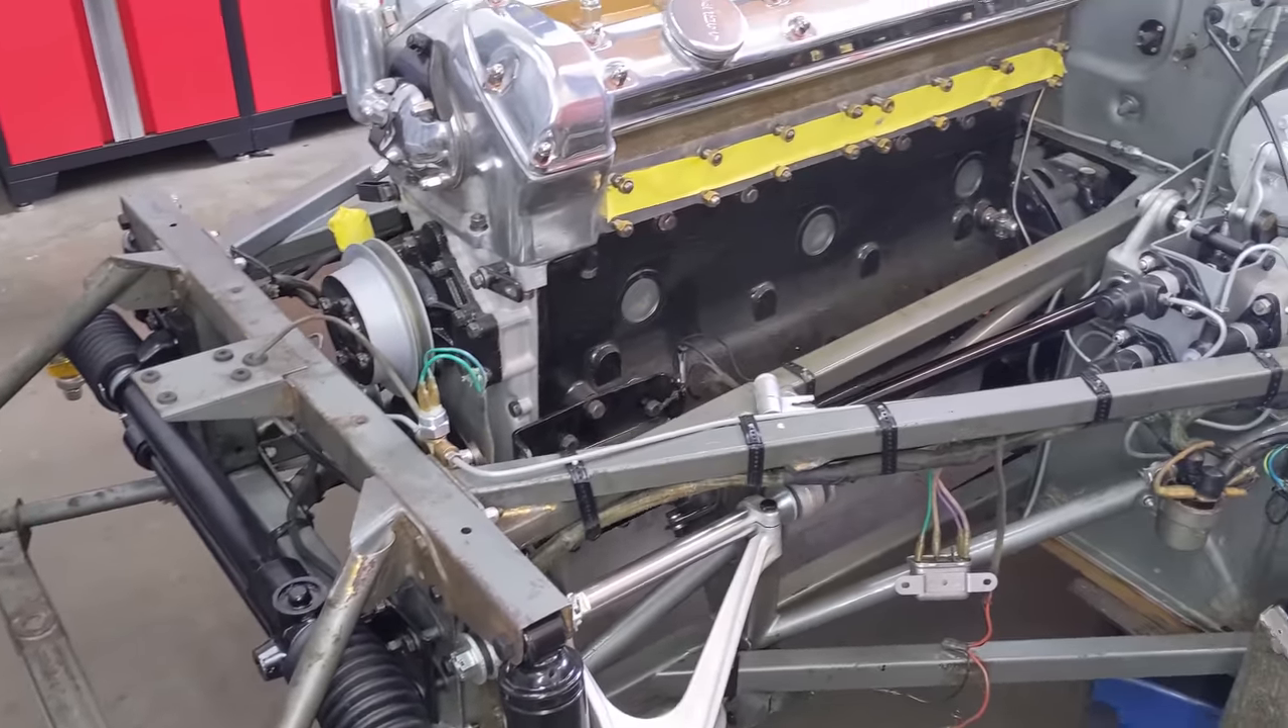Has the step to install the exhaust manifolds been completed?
No.